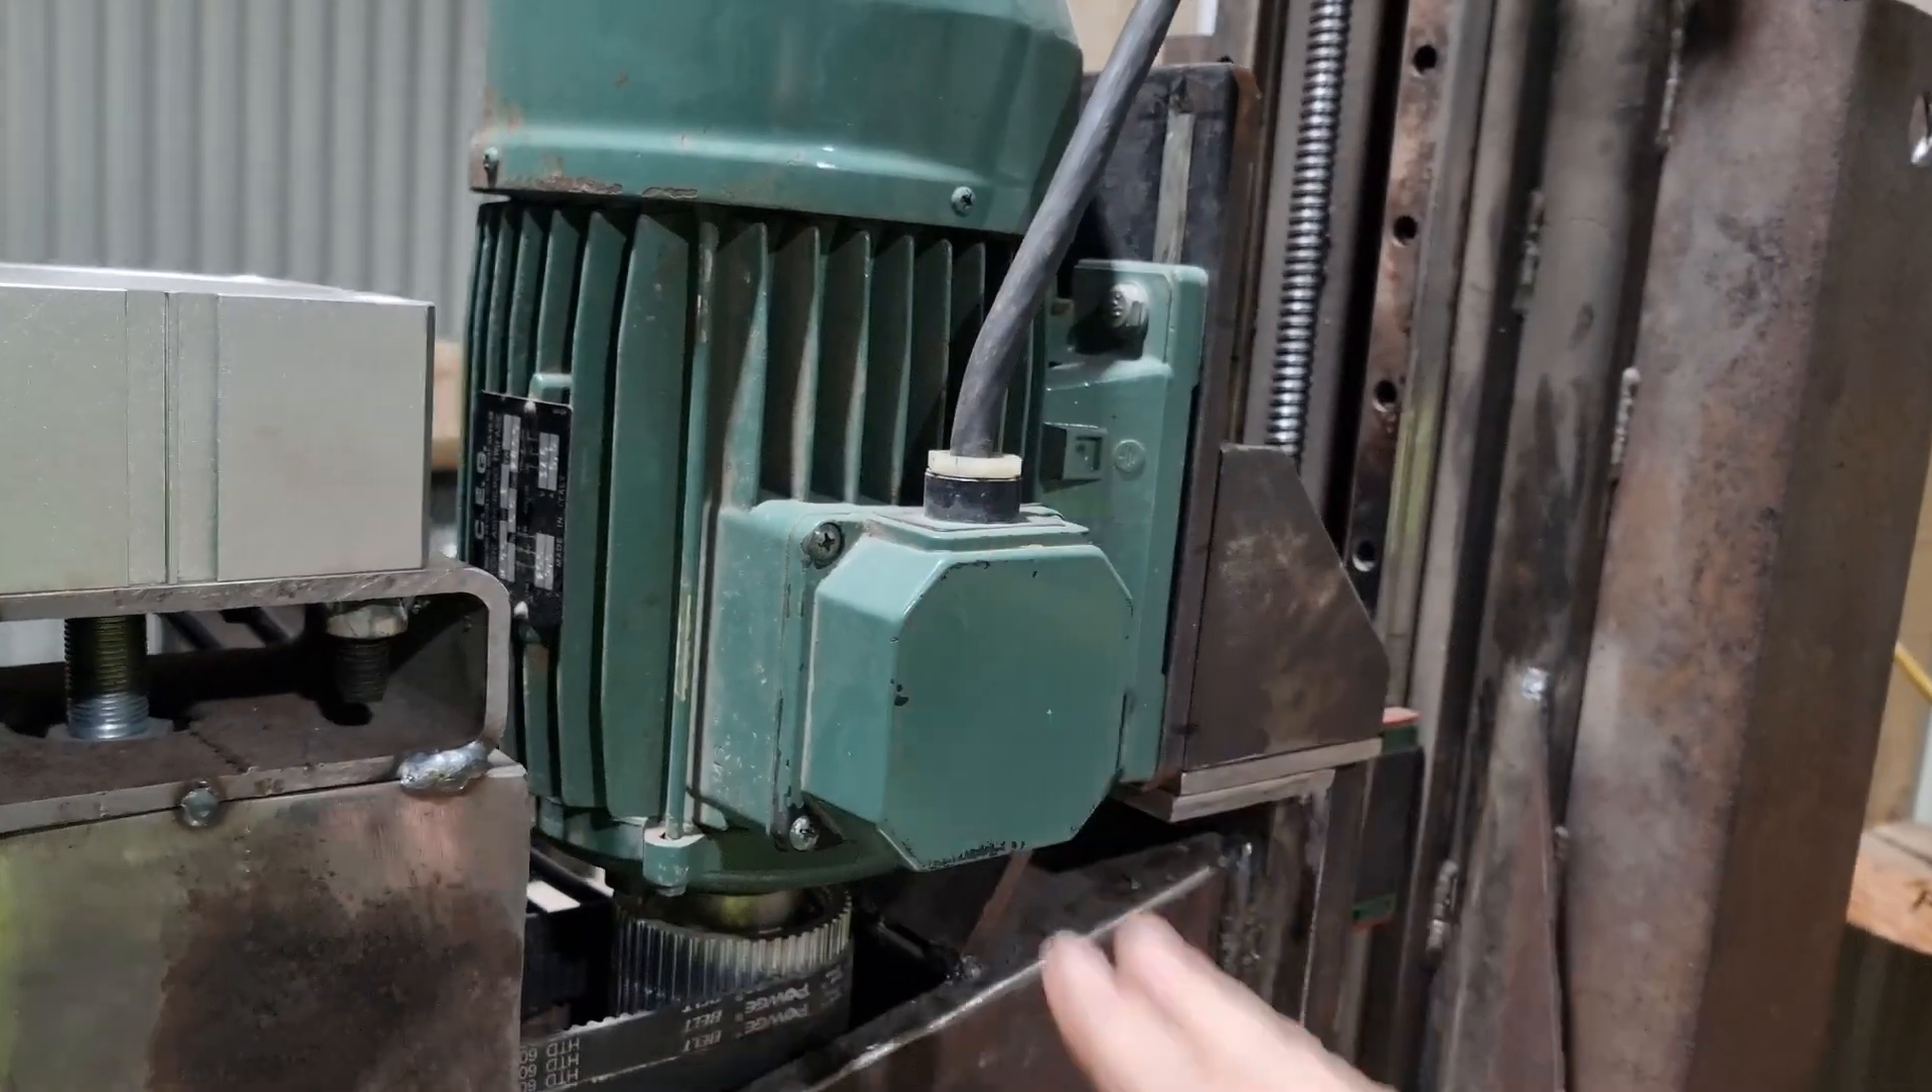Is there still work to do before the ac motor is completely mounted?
No.